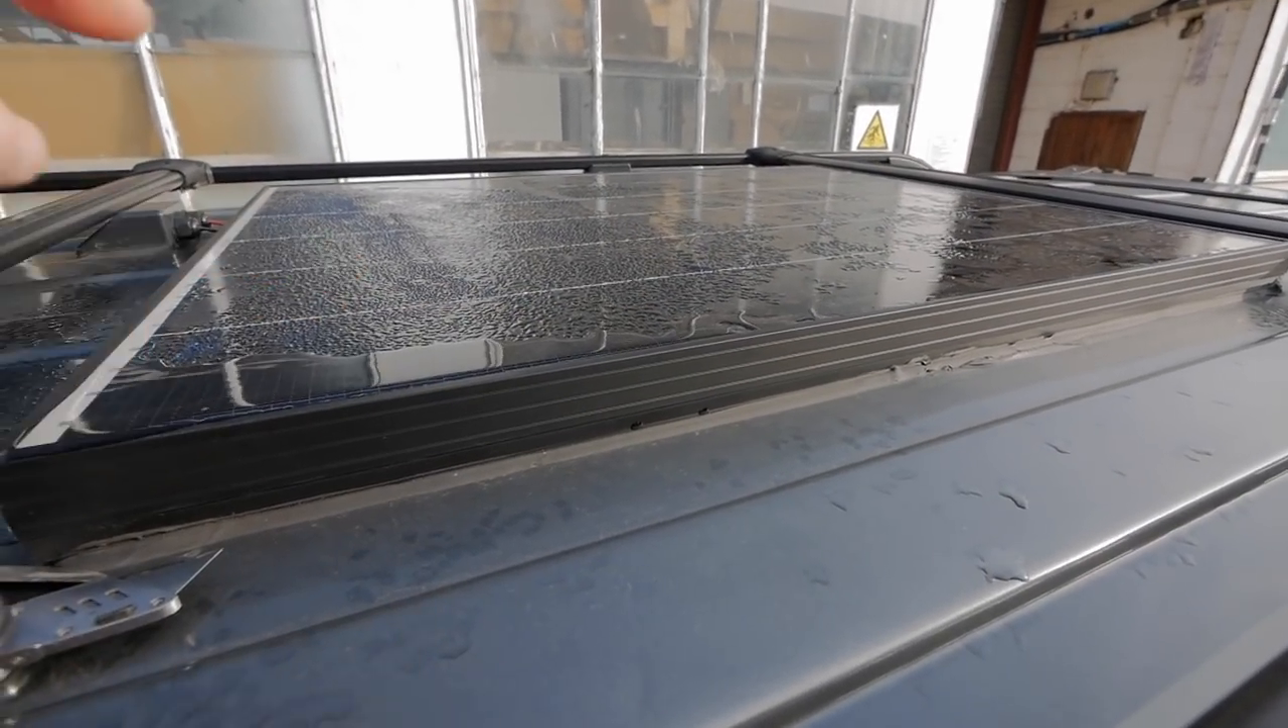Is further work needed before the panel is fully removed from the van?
Yes.